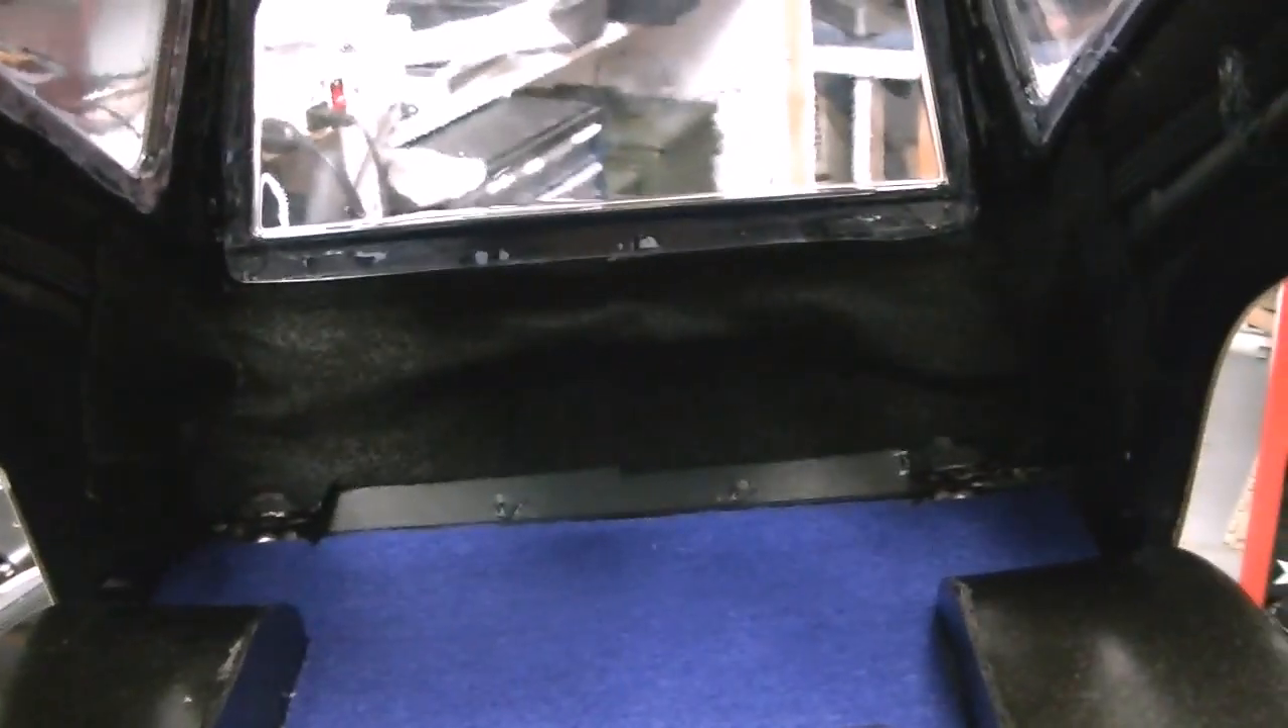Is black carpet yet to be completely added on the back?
No.